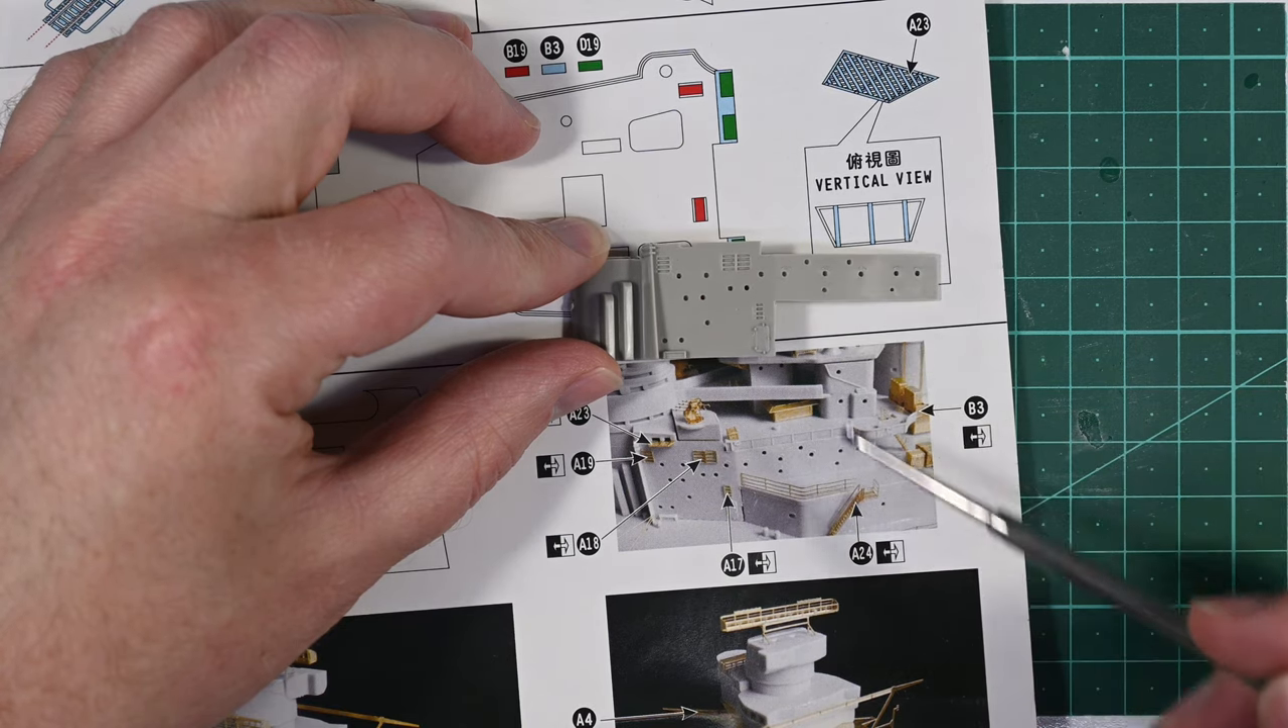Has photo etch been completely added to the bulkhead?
No.